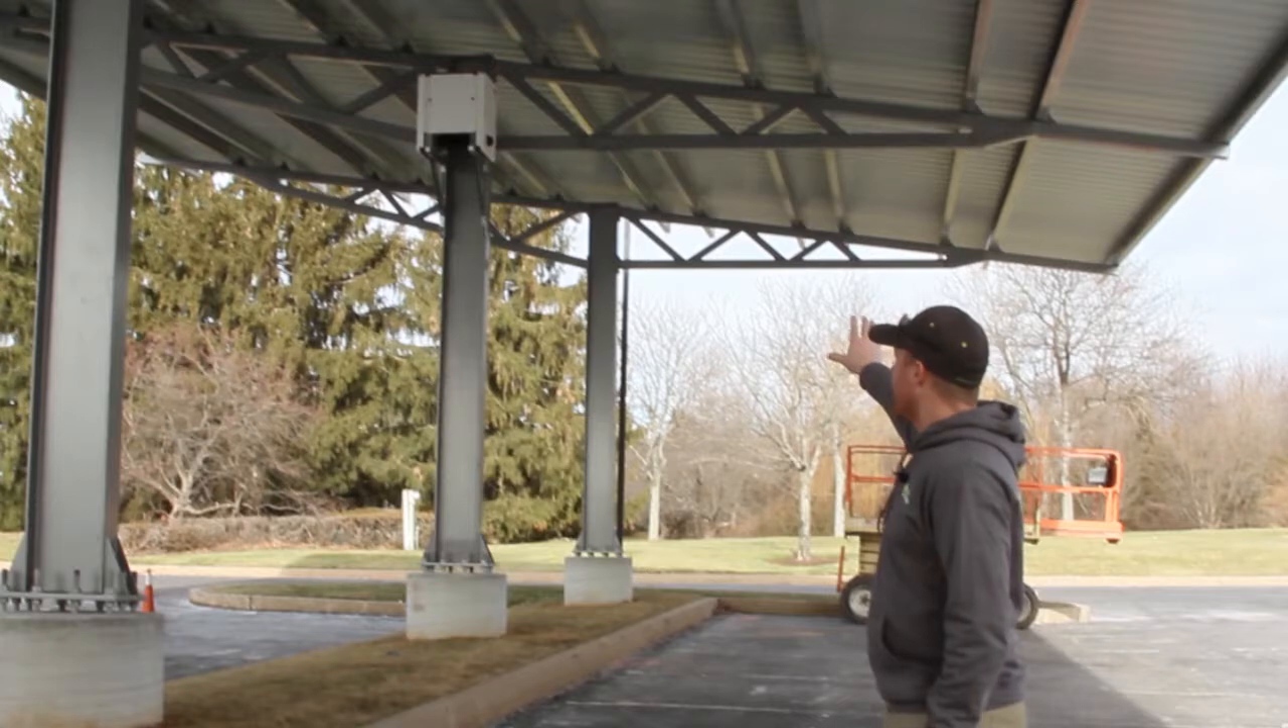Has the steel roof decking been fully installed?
Yes.